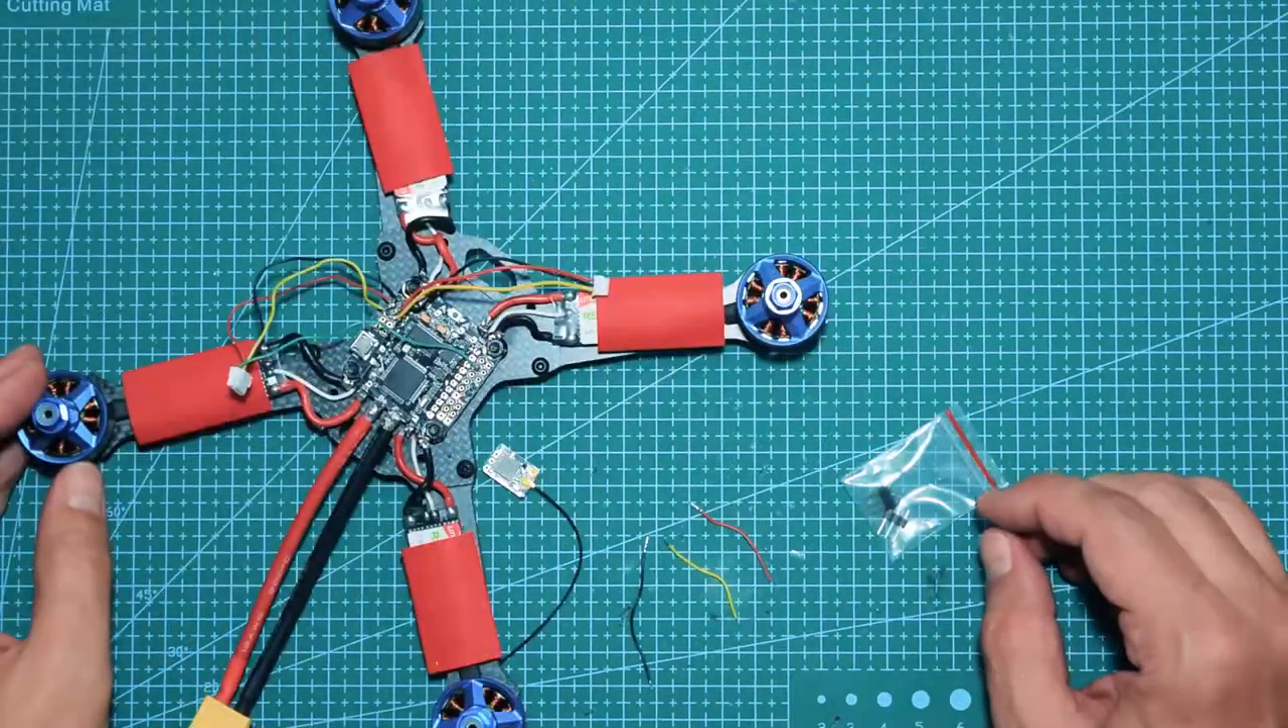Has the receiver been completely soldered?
No.